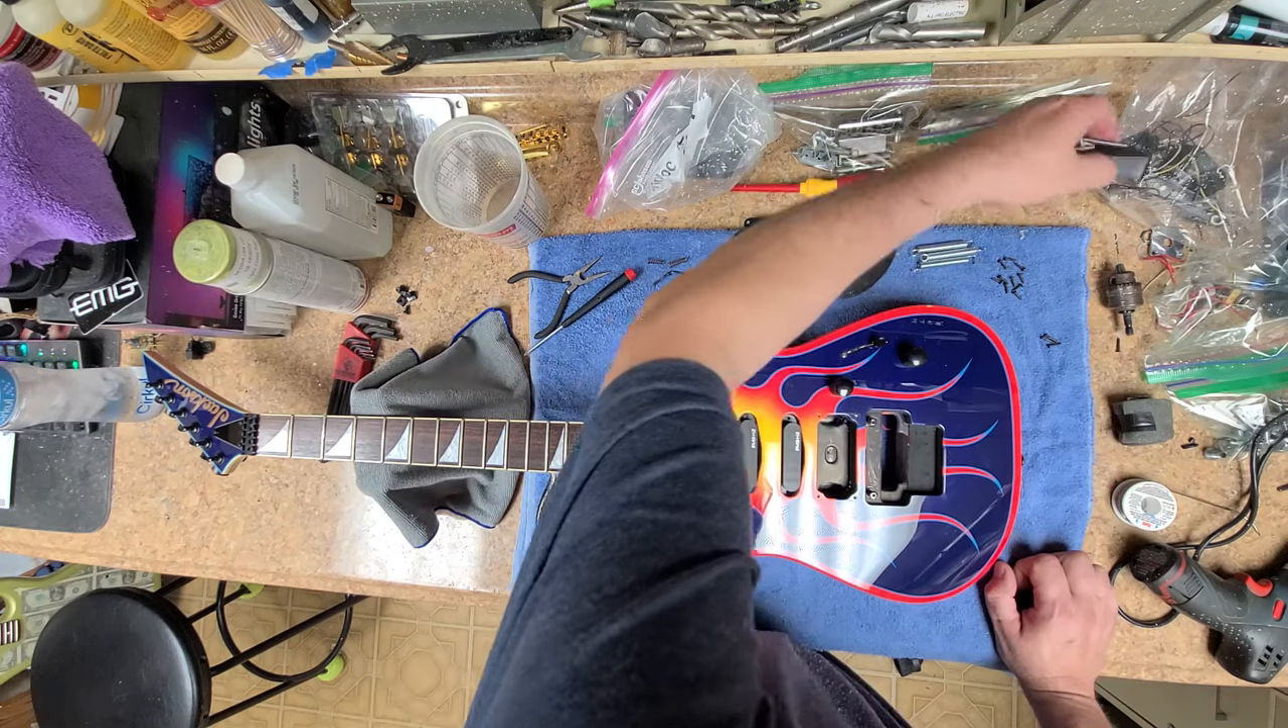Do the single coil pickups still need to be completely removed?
Yes.